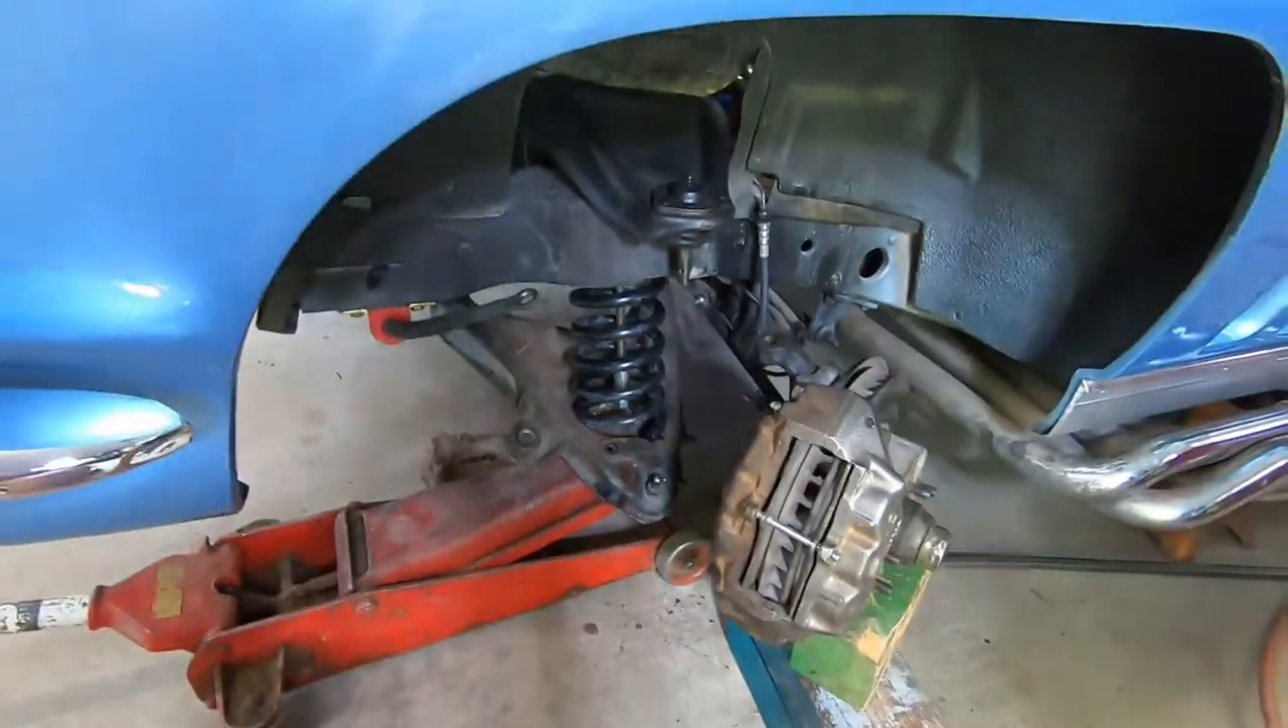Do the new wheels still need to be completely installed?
Yes.